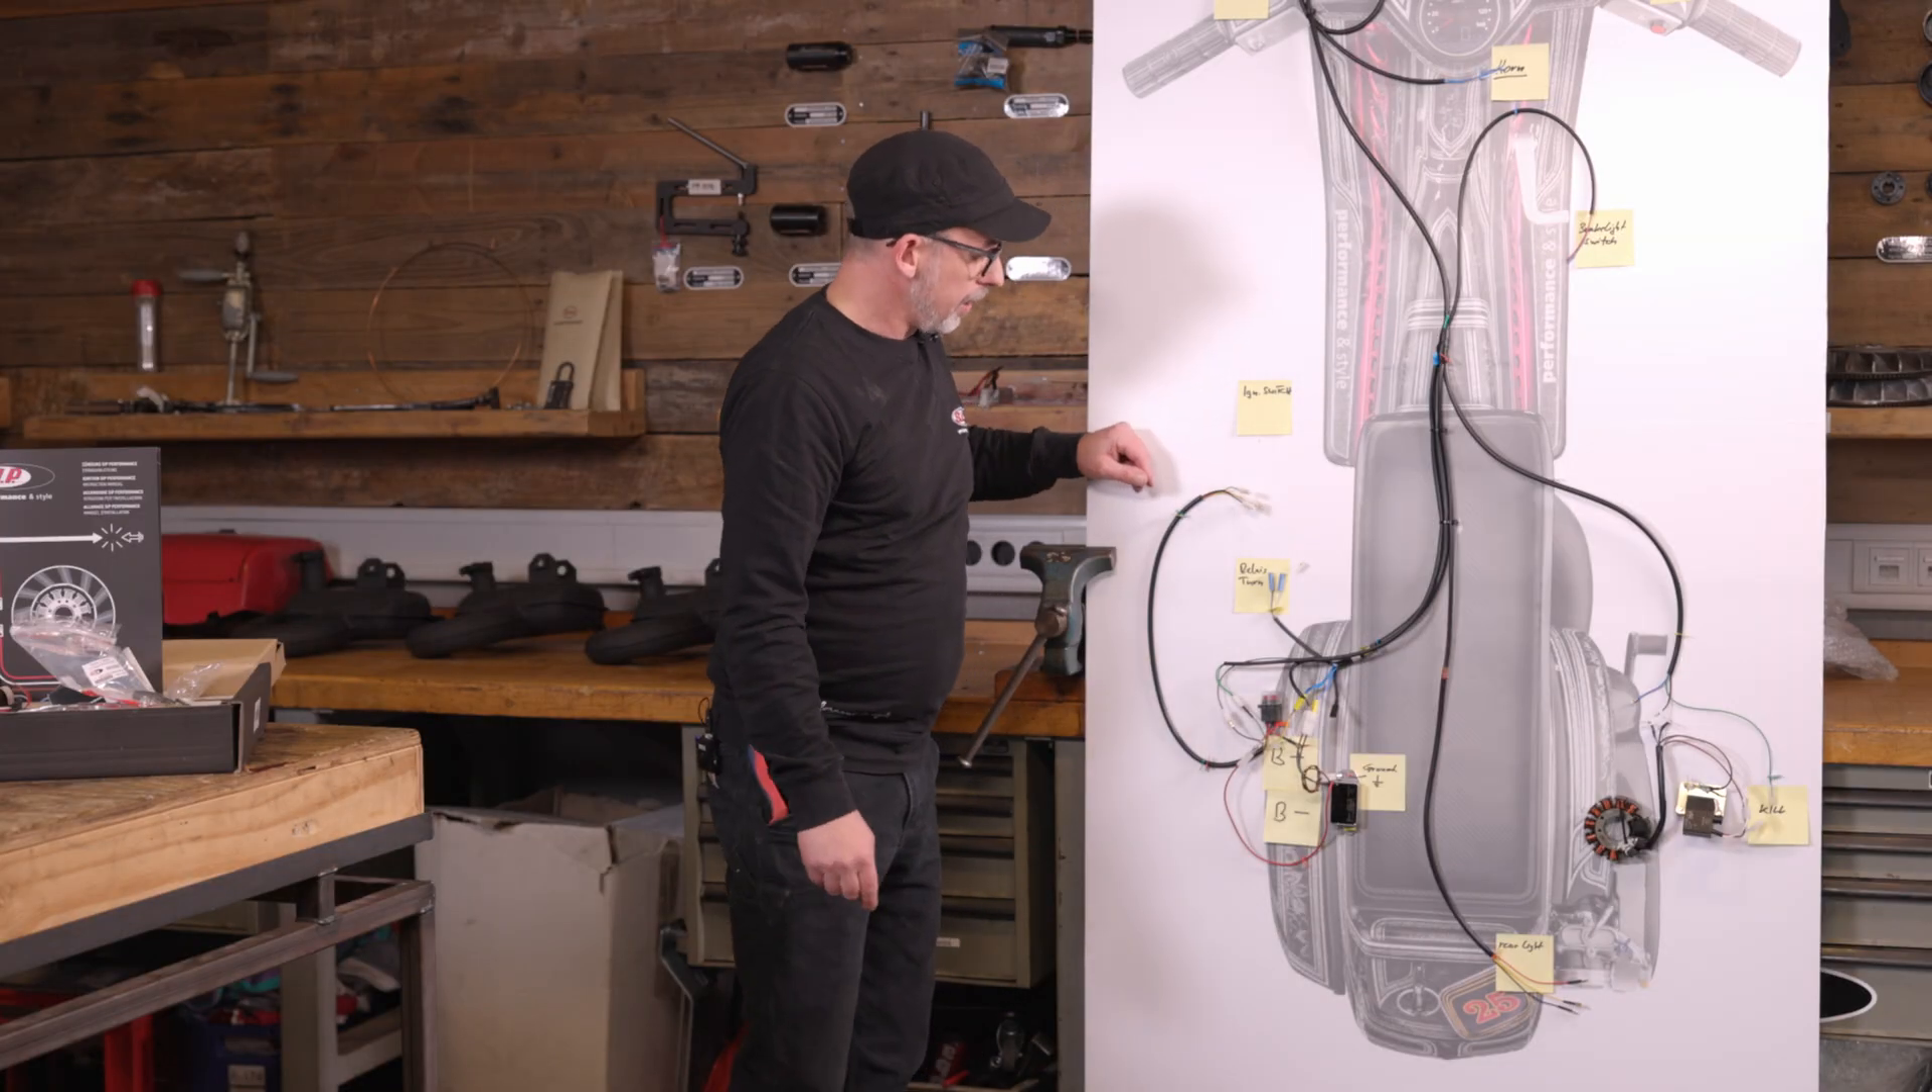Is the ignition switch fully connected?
No.